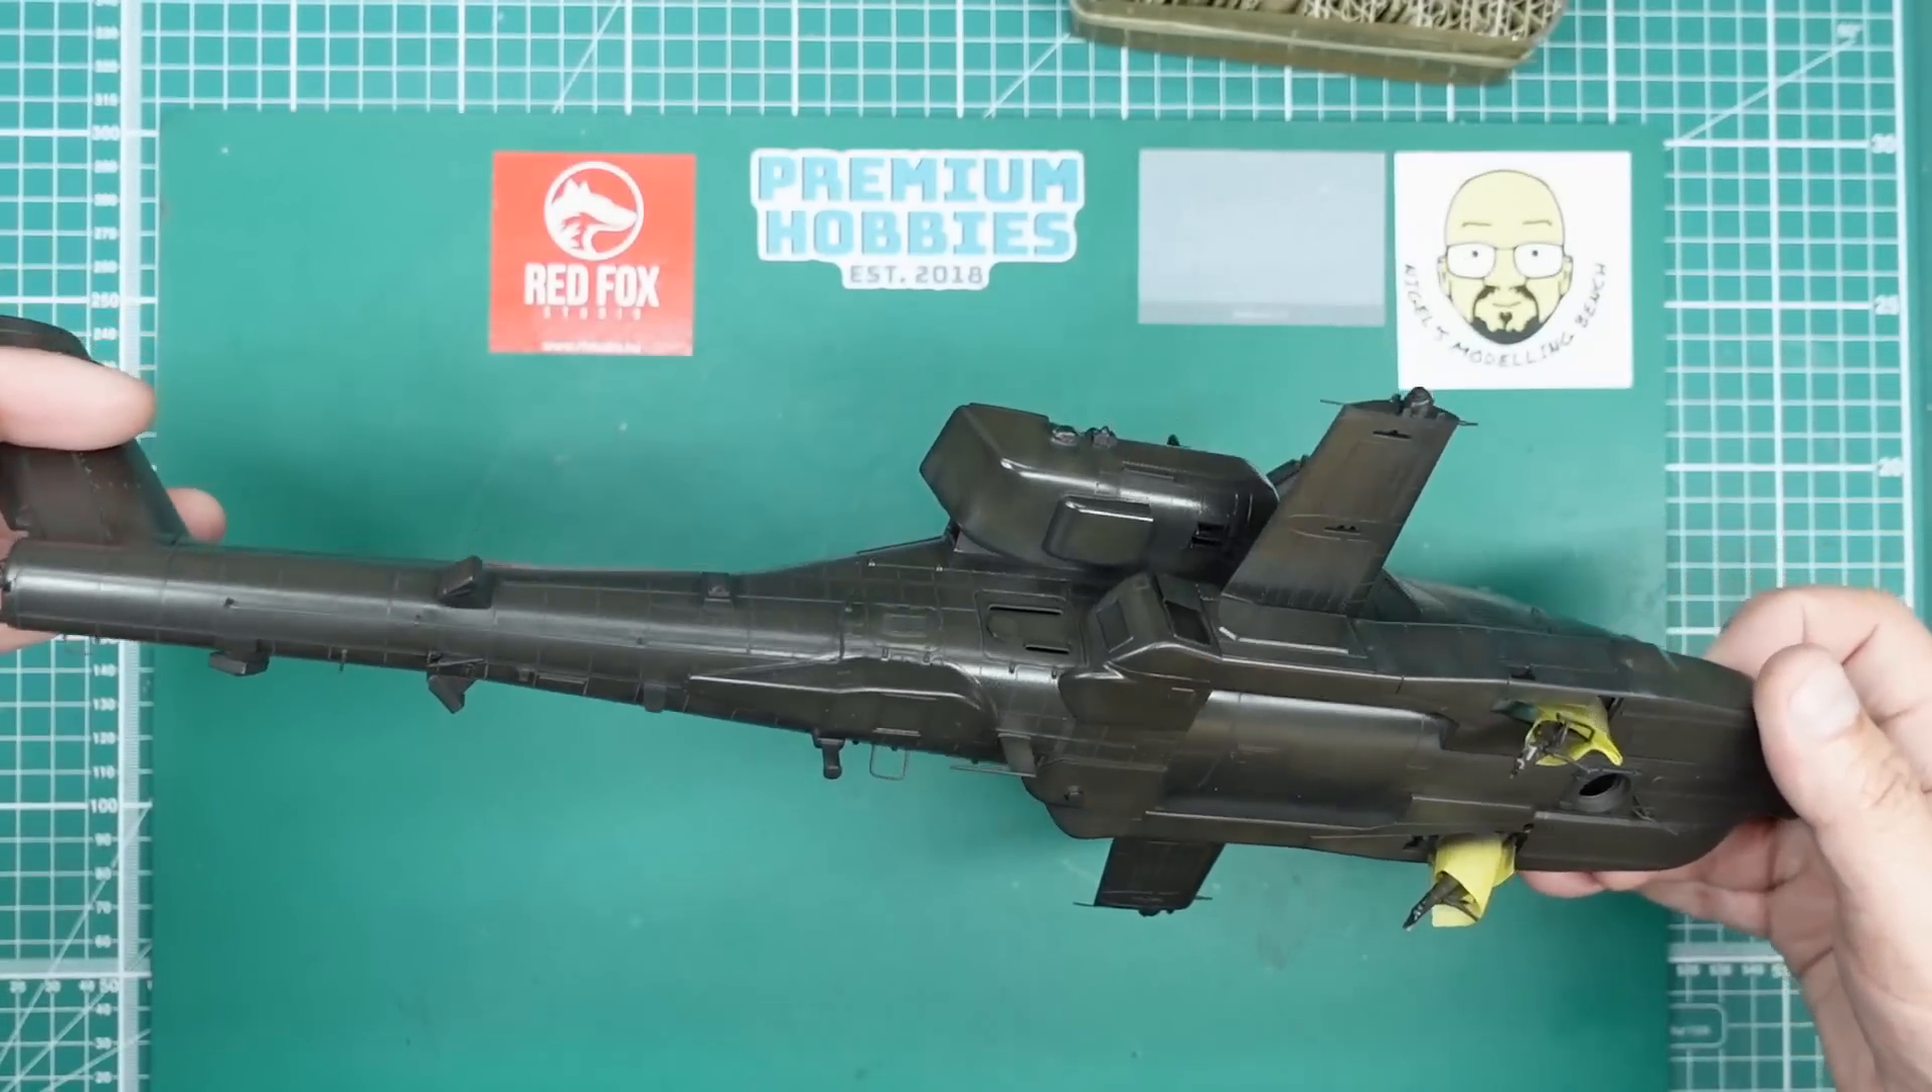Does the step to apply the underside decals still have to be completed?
Yes.